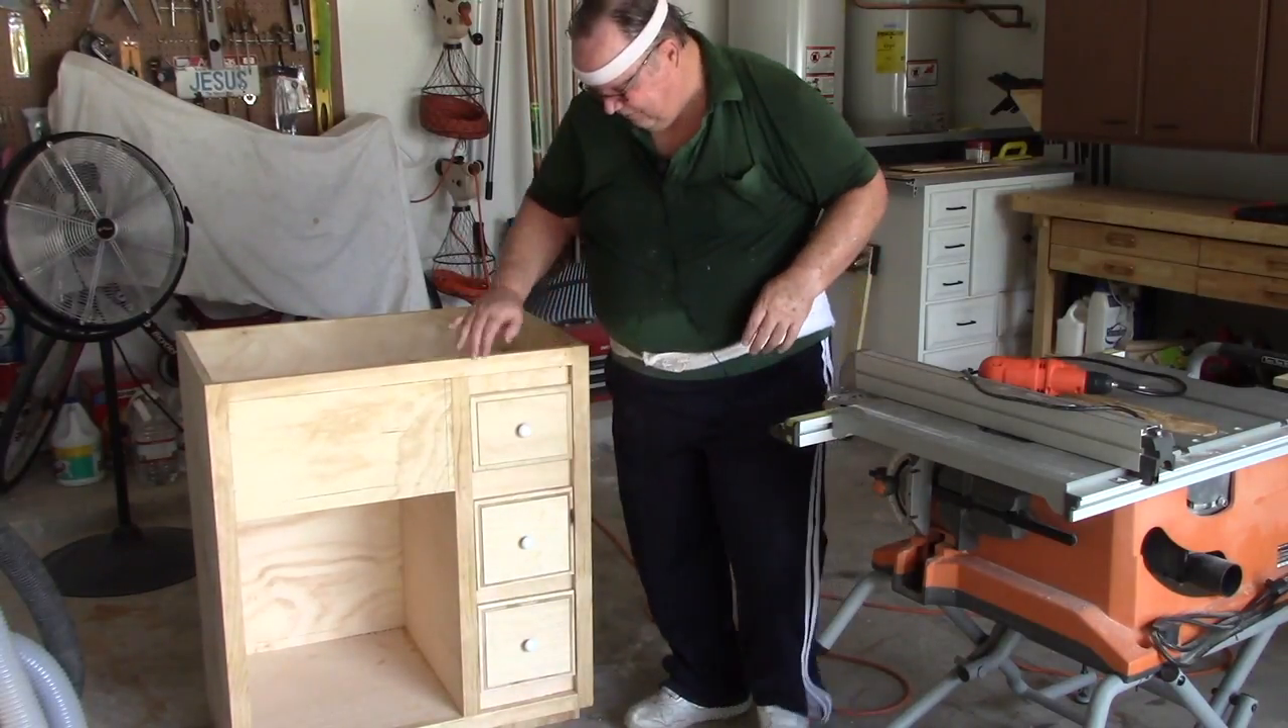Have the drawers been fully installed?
Yes.